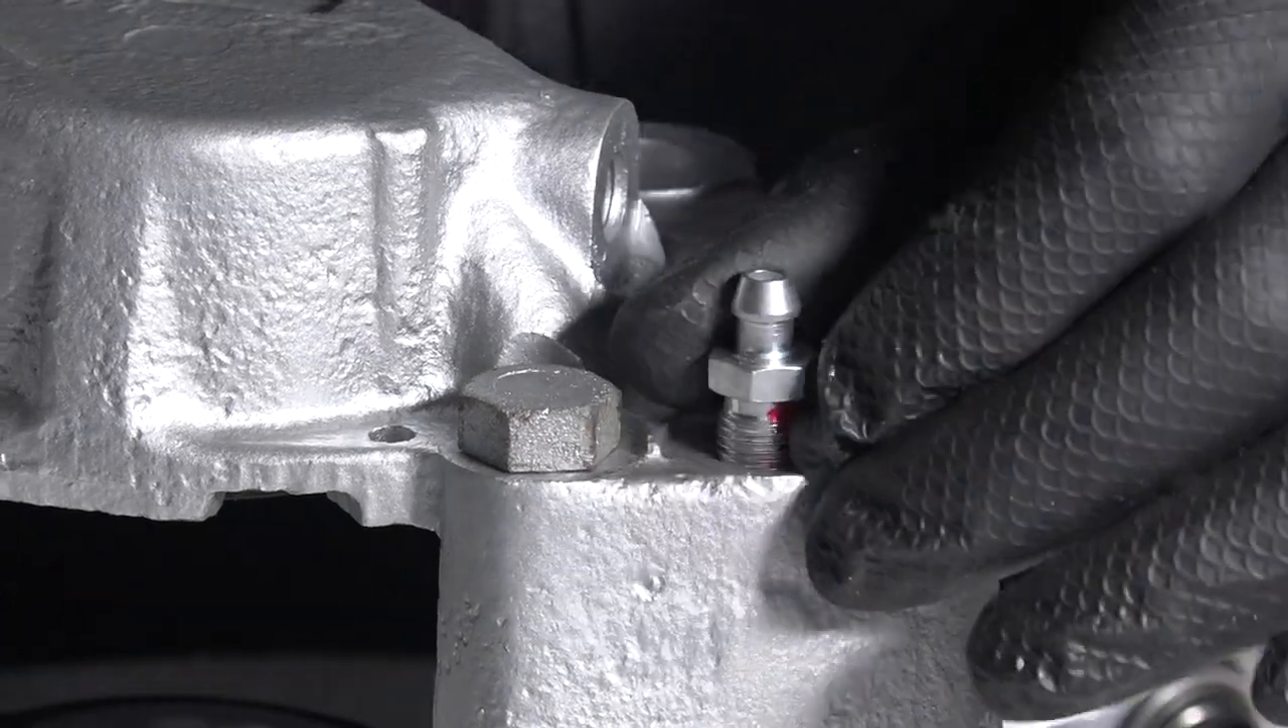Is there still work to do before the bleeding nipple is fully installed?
Yes.